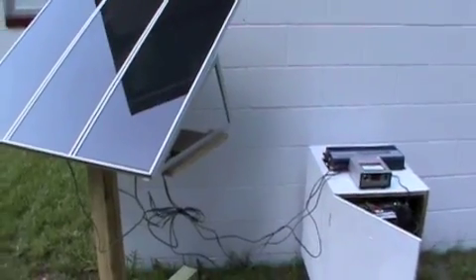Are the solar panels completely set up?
Yes.